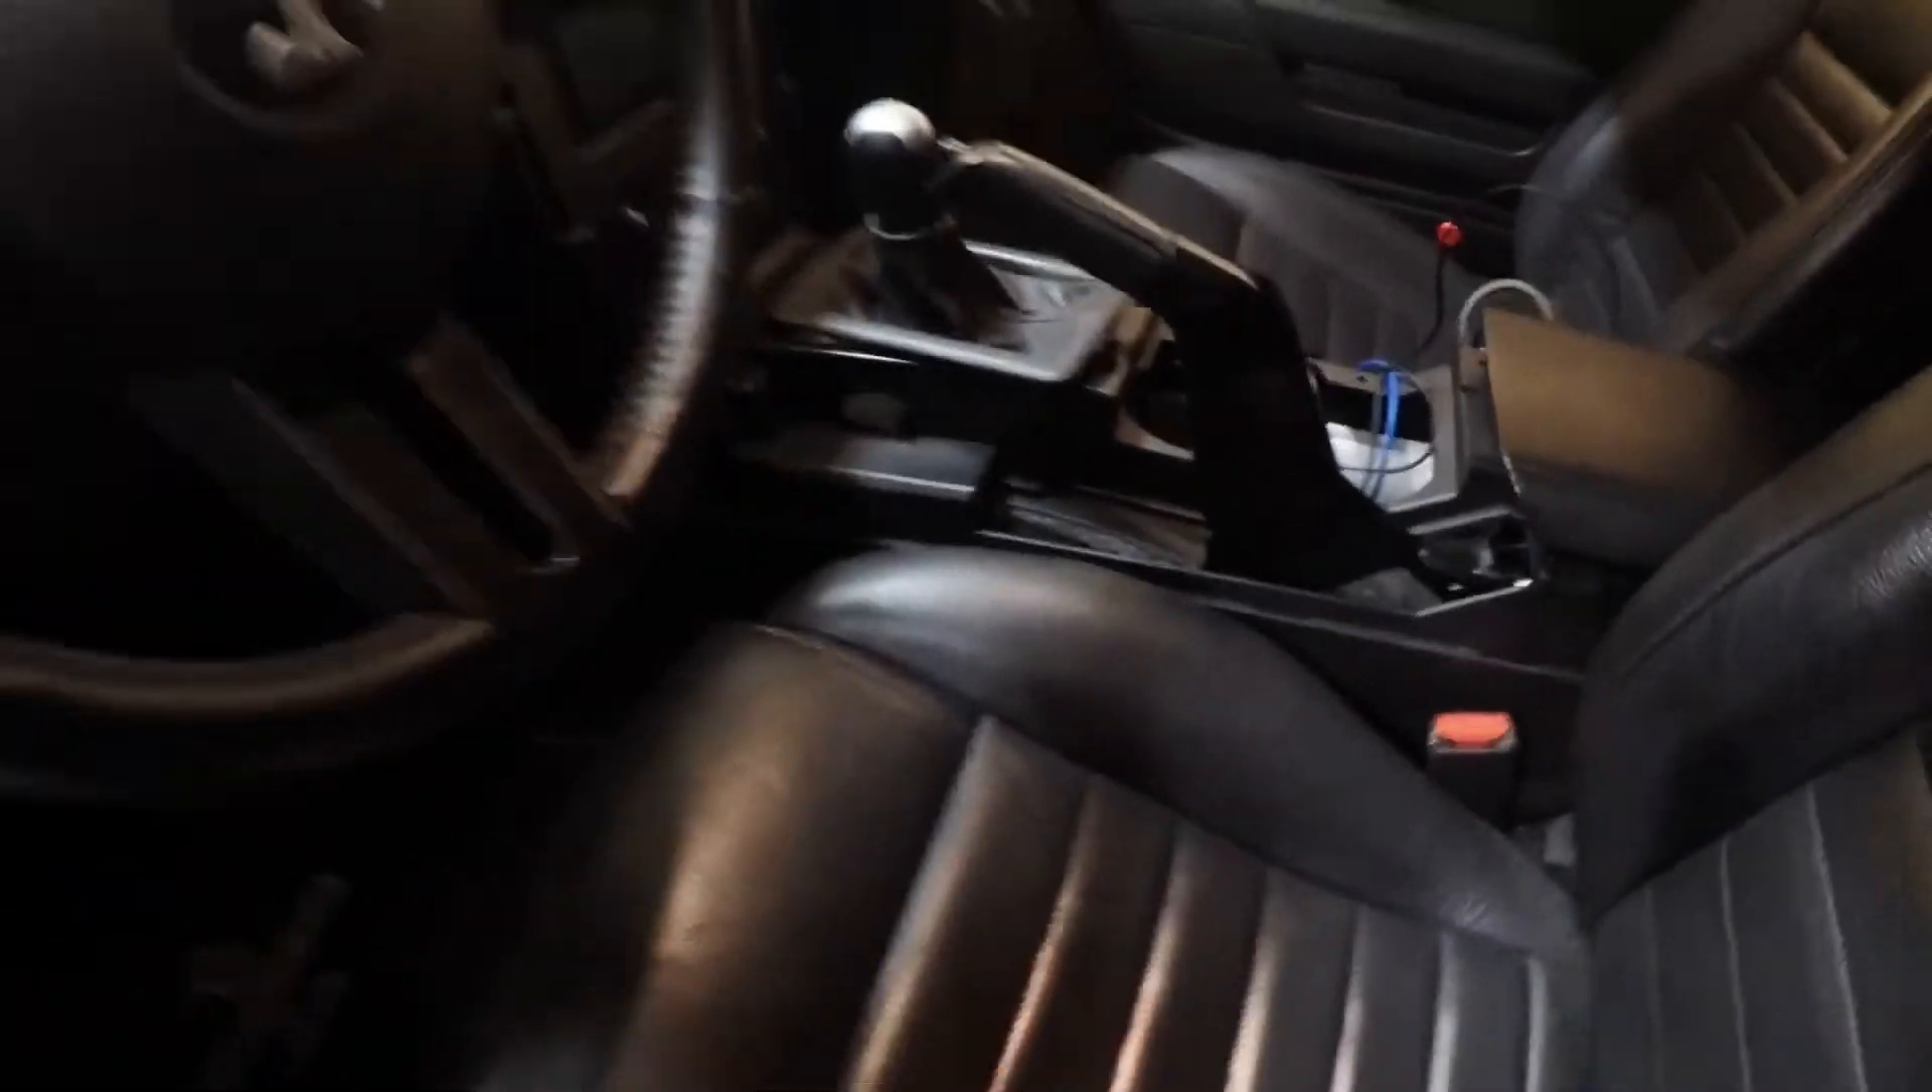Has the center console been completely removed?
No.